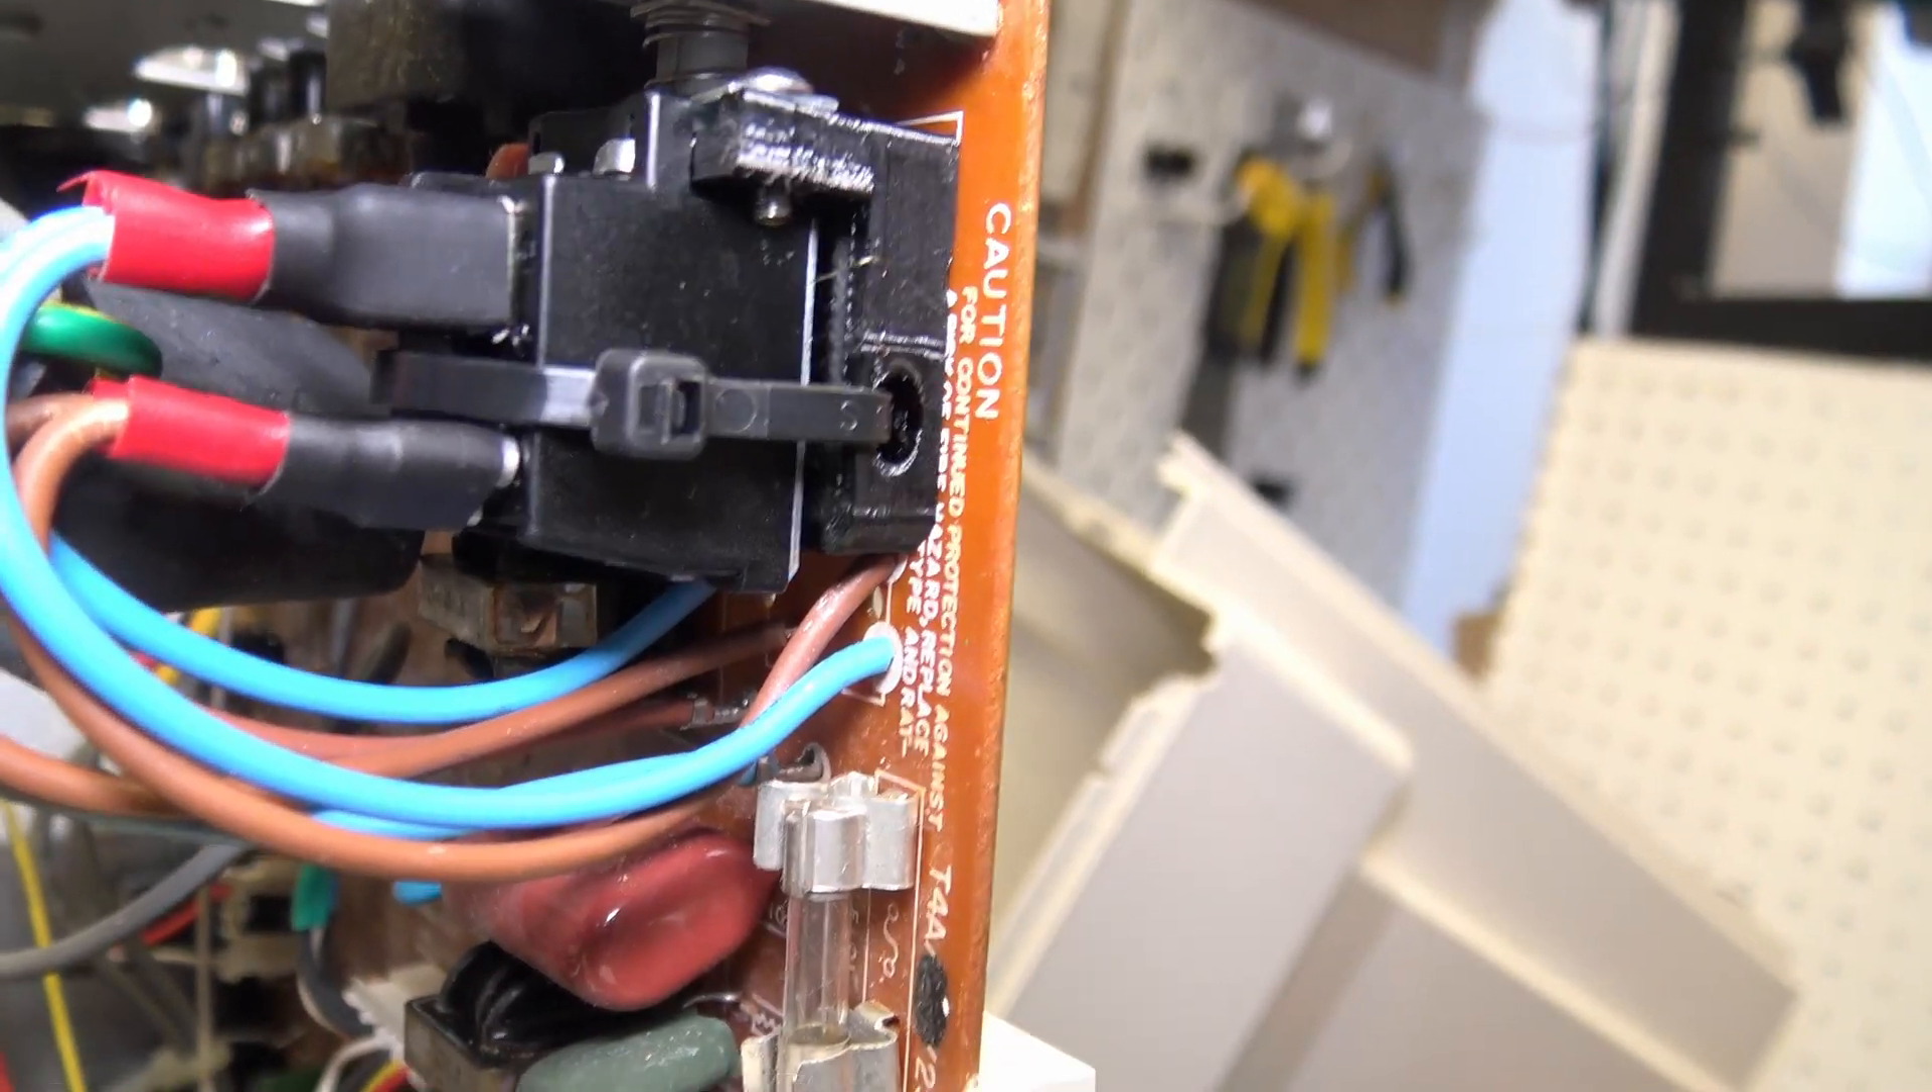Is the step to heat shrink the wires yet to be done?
No.